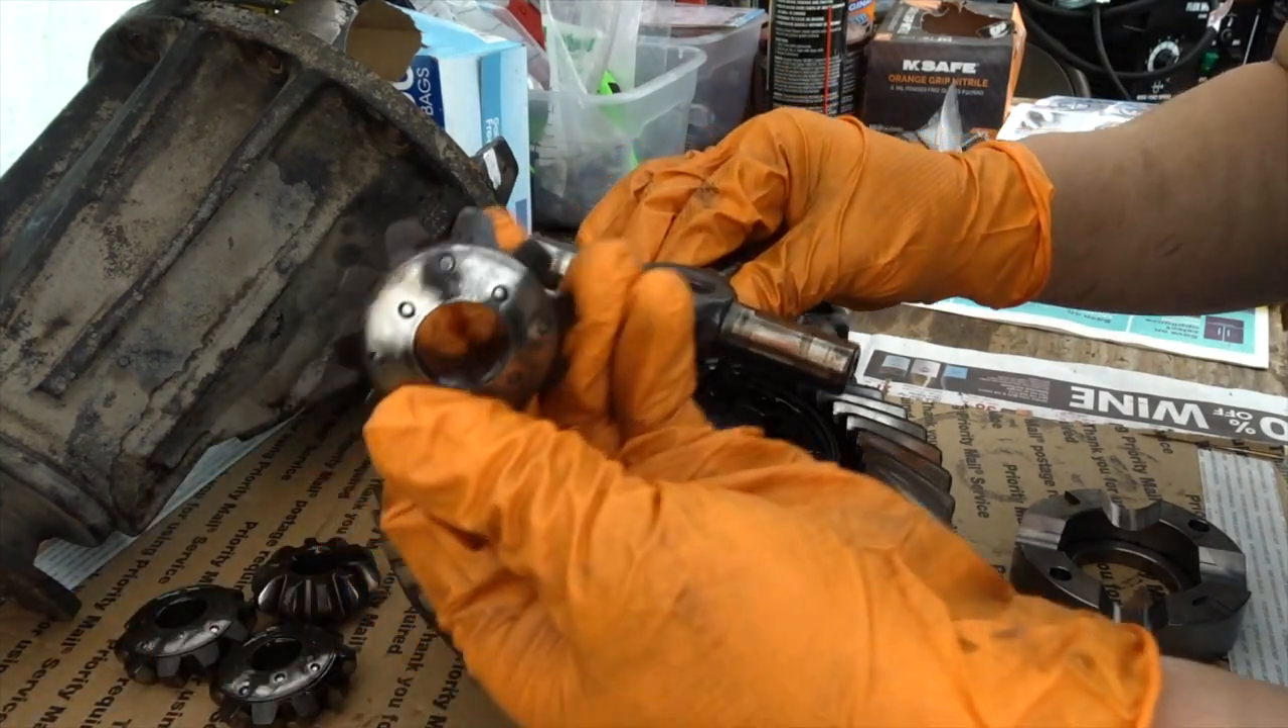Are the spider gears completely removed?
Yes.